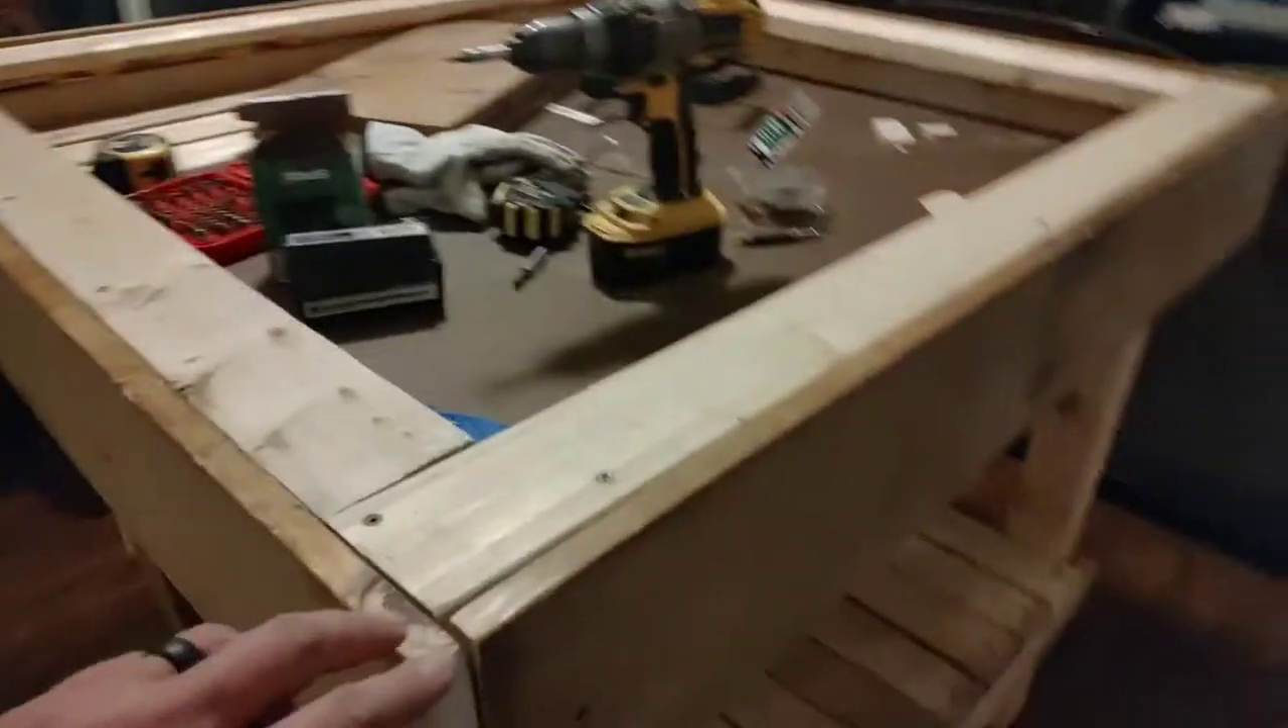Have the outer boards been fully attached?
Yes.